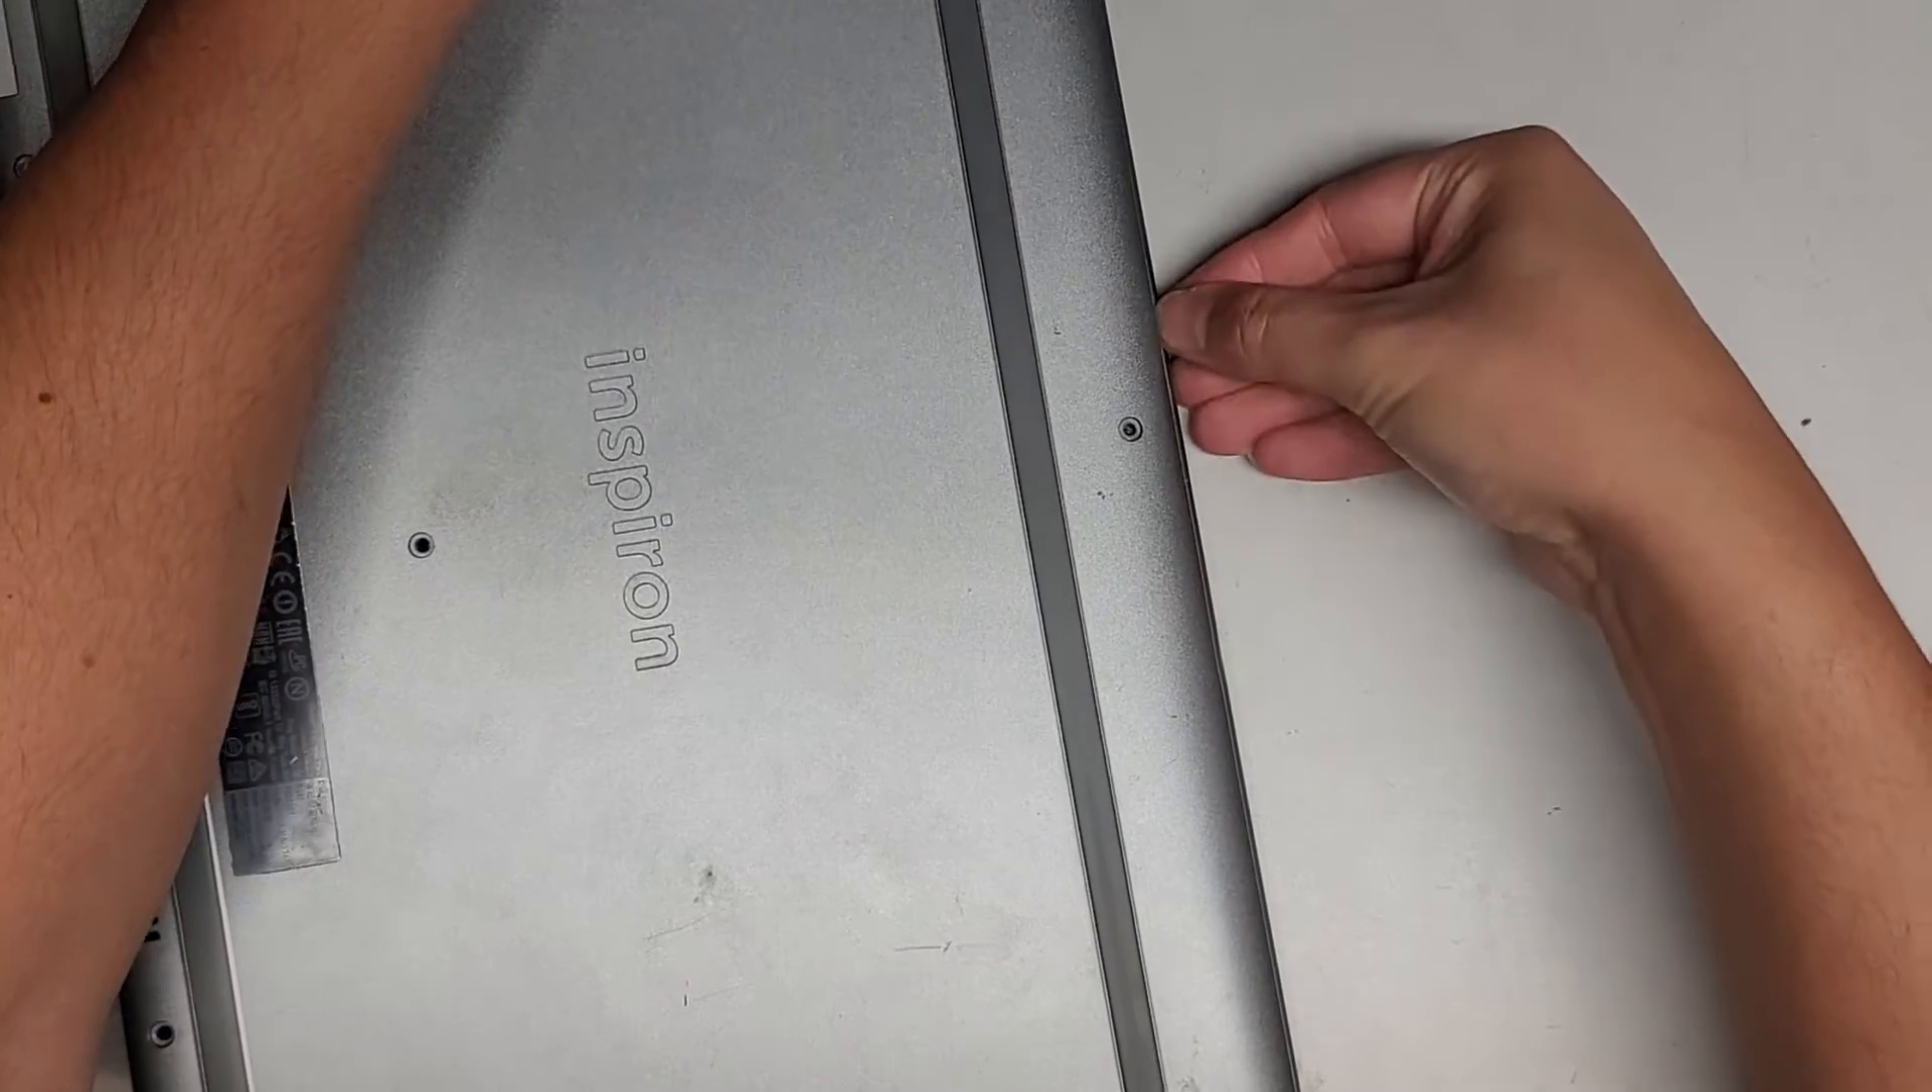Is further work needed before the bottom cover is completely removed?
Yes.